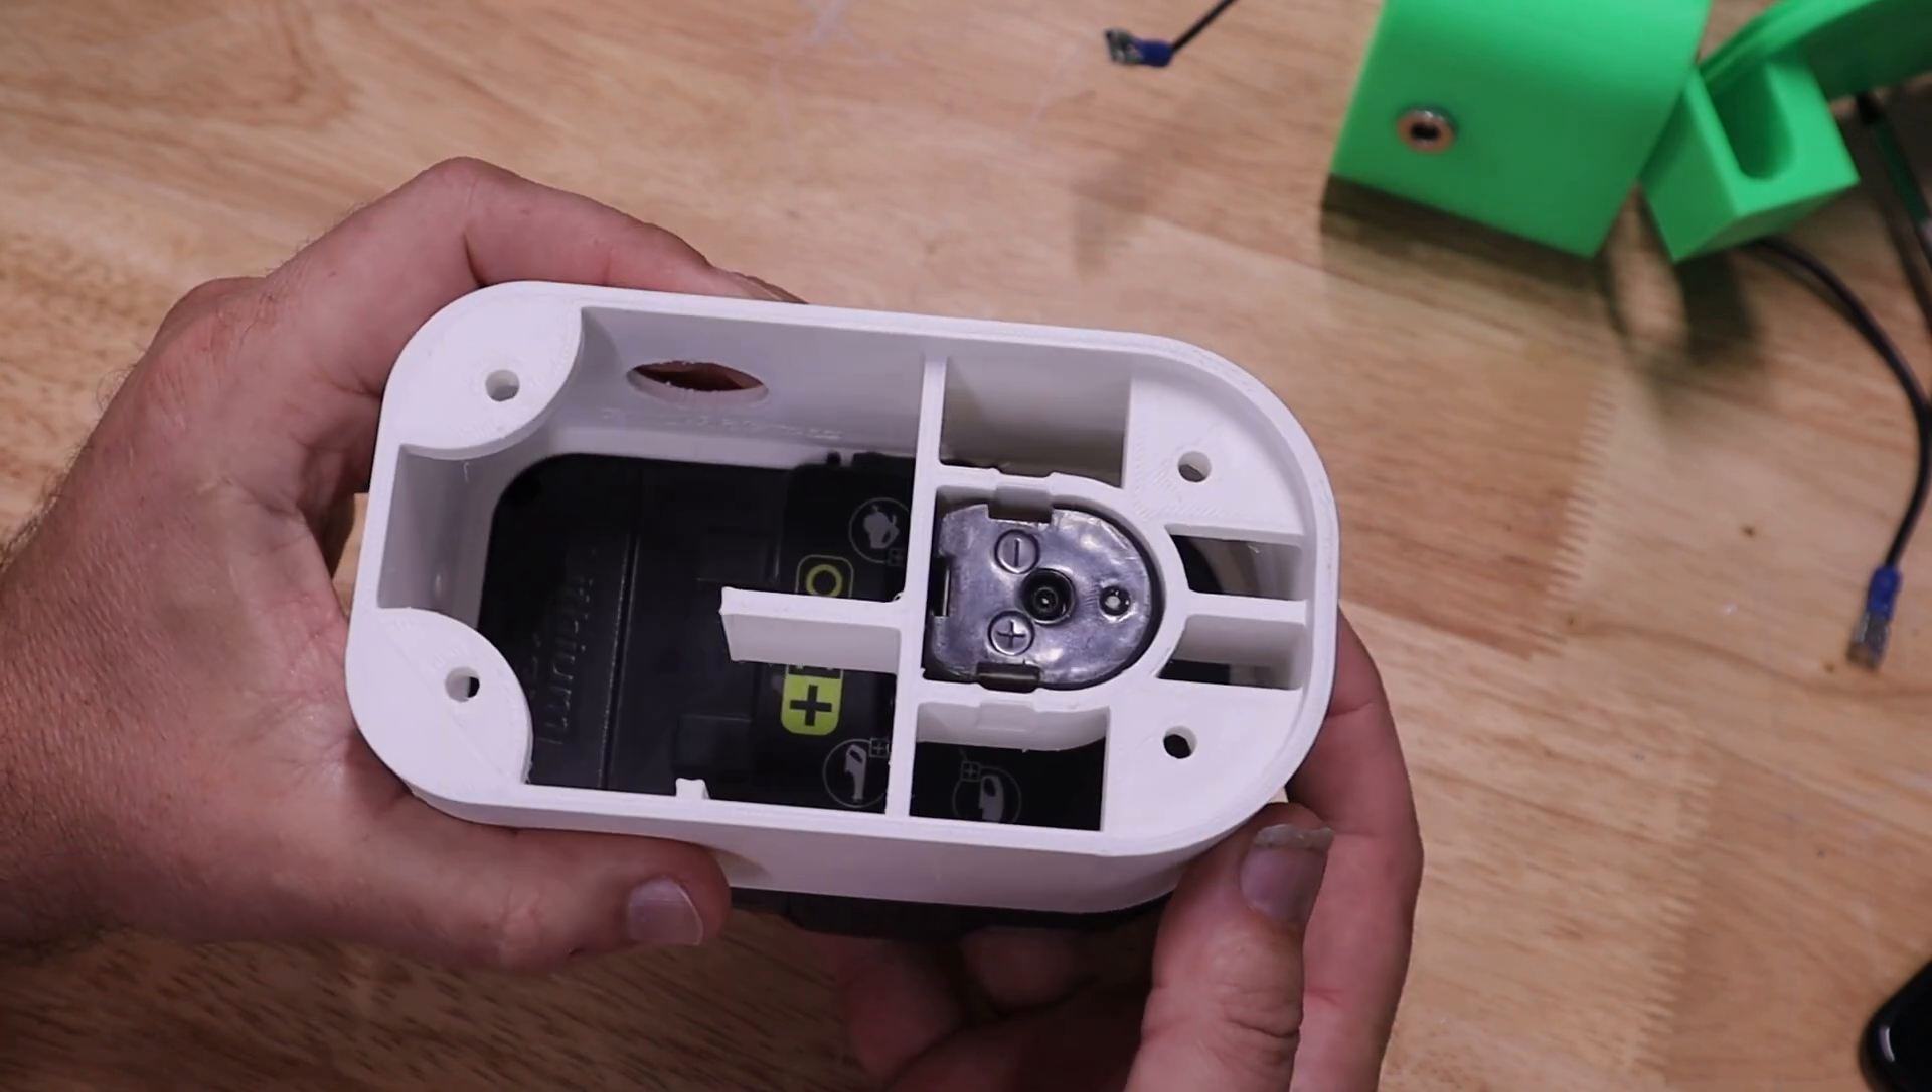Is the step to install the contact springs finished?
No.